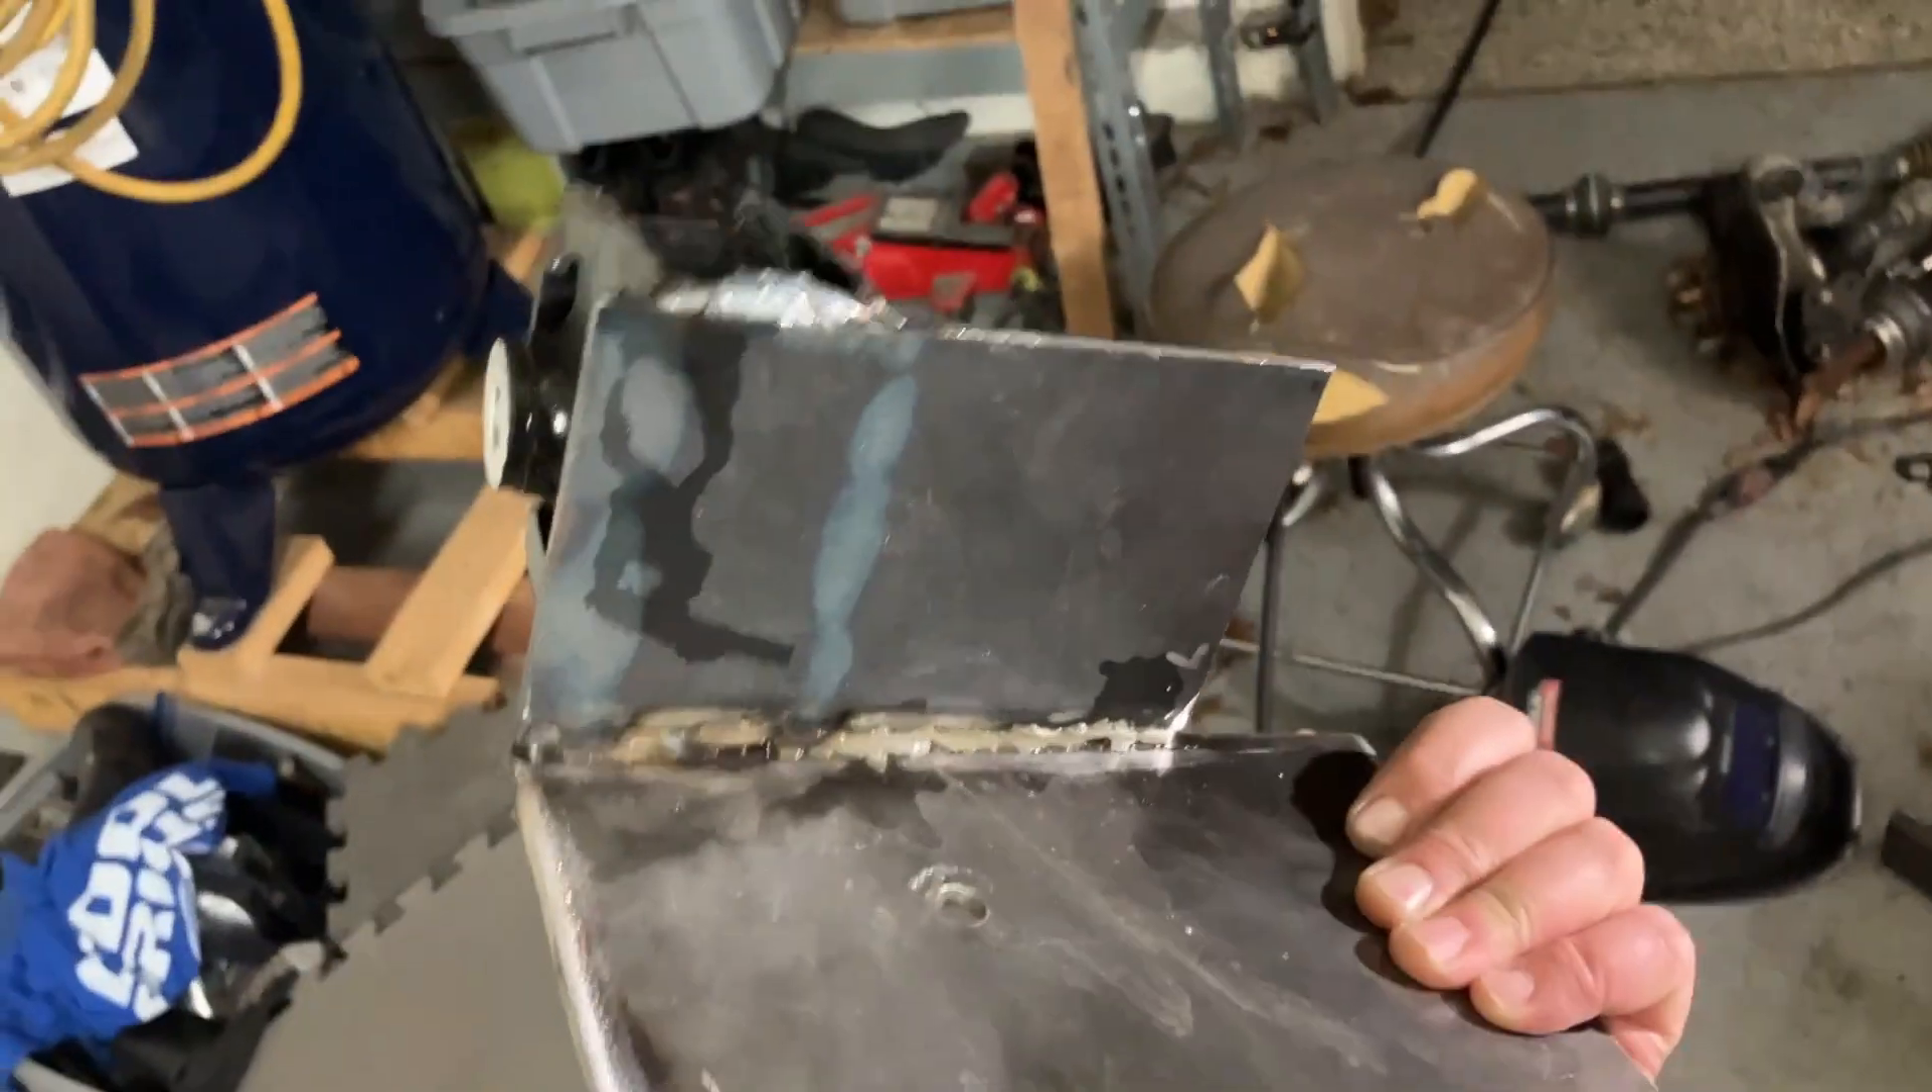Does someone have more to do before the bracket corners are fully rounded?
Yes.